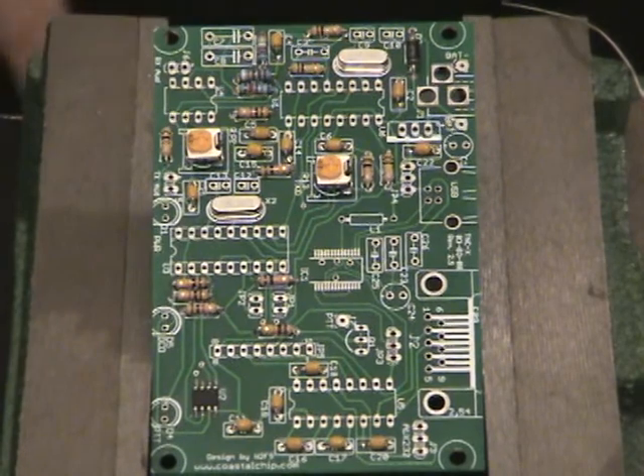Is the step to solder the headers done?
No.